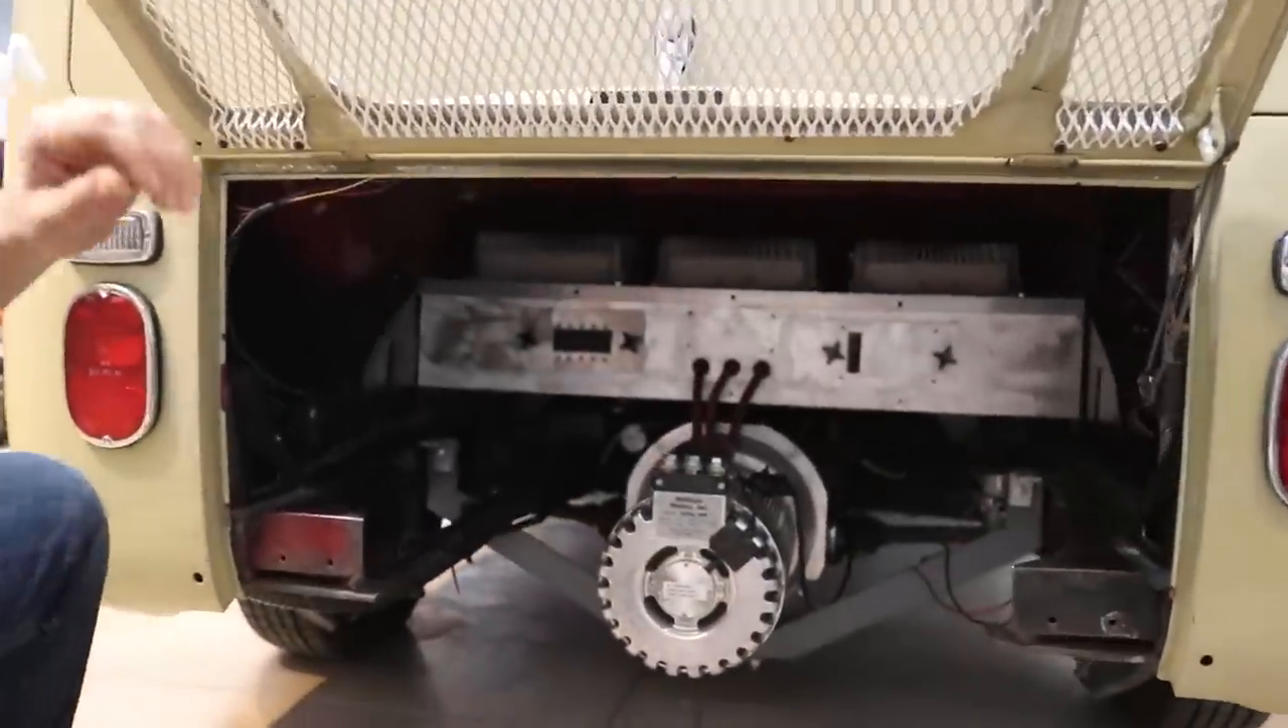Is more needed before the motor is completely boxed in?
Yes.